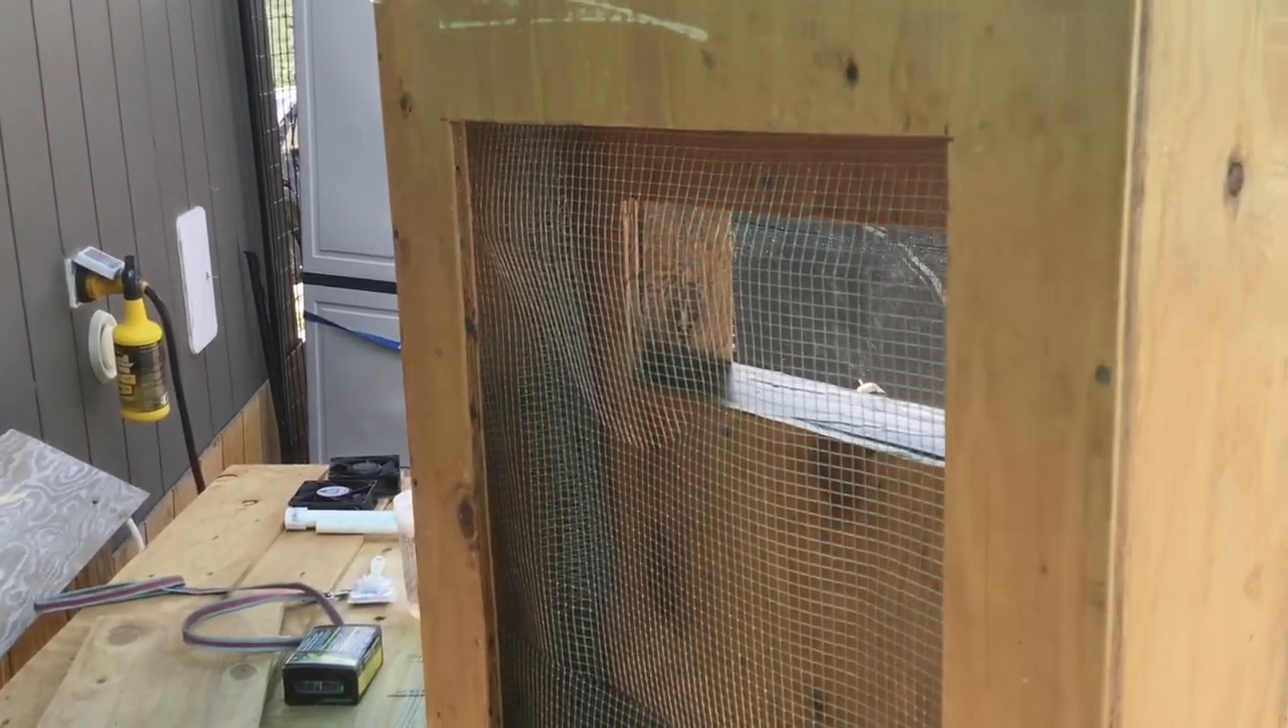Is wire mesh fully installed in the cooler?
Yes.